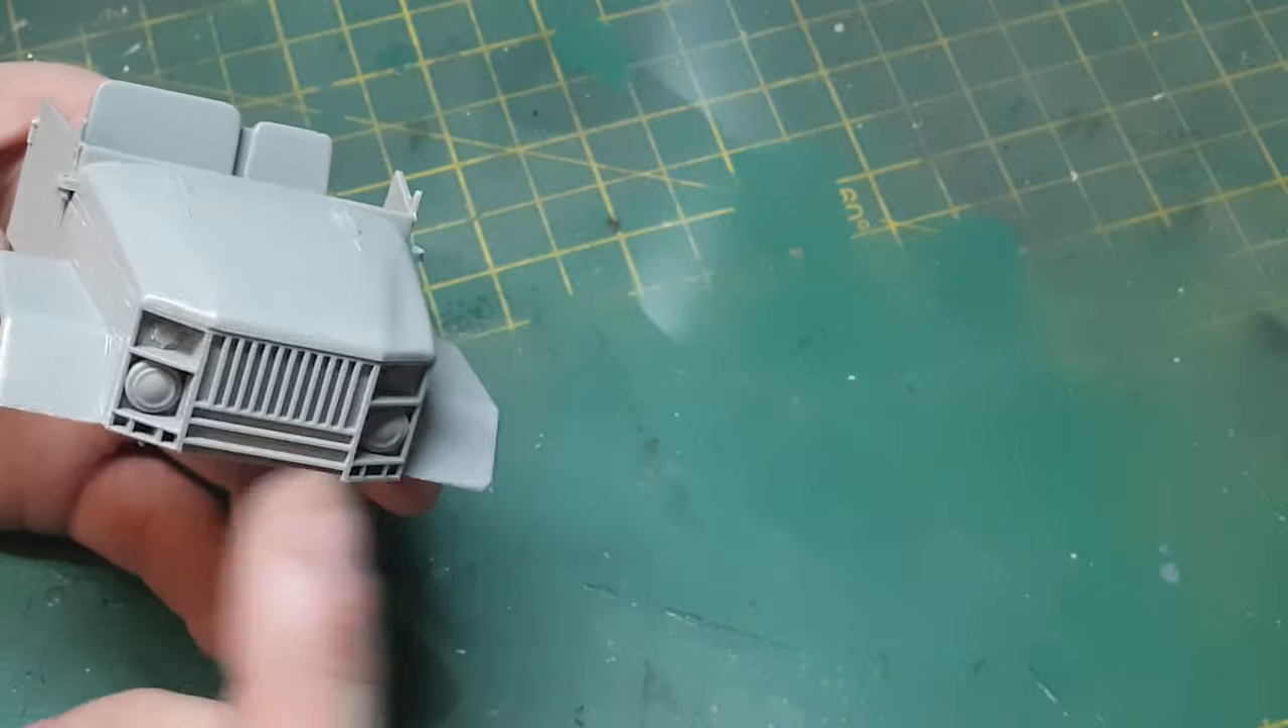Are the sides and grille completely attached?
Yes.